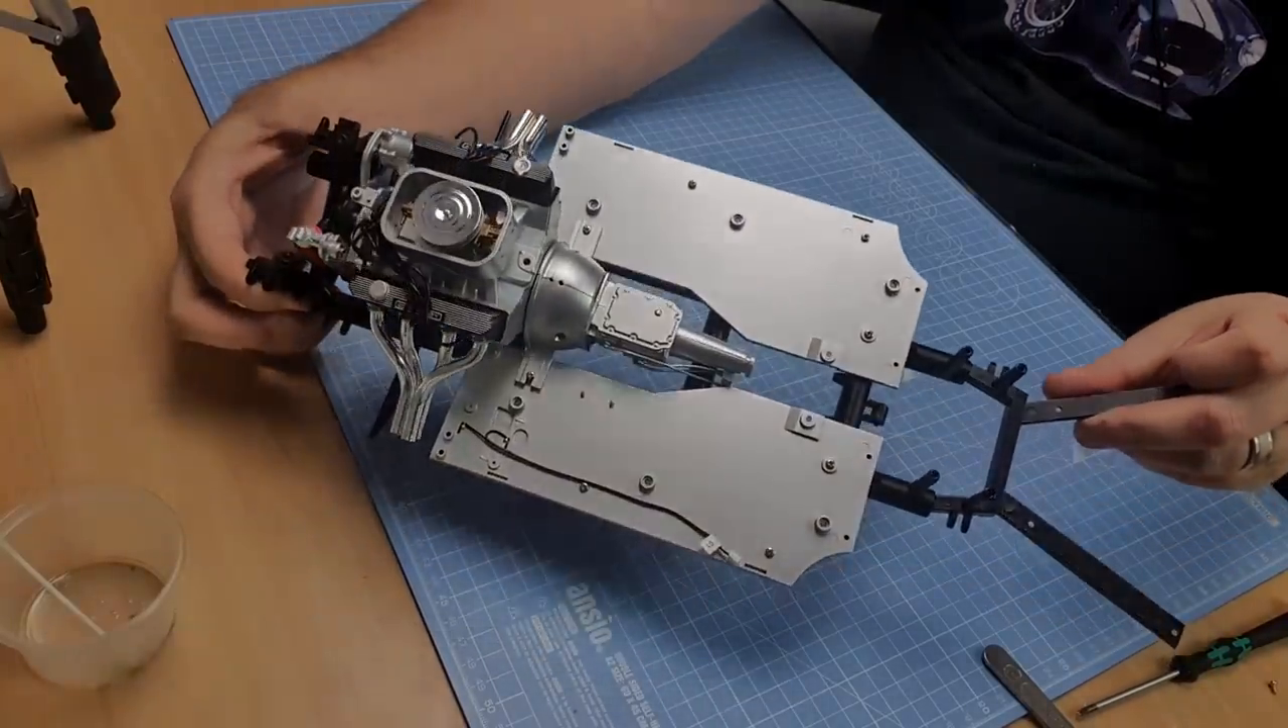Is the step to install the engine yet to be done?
No.